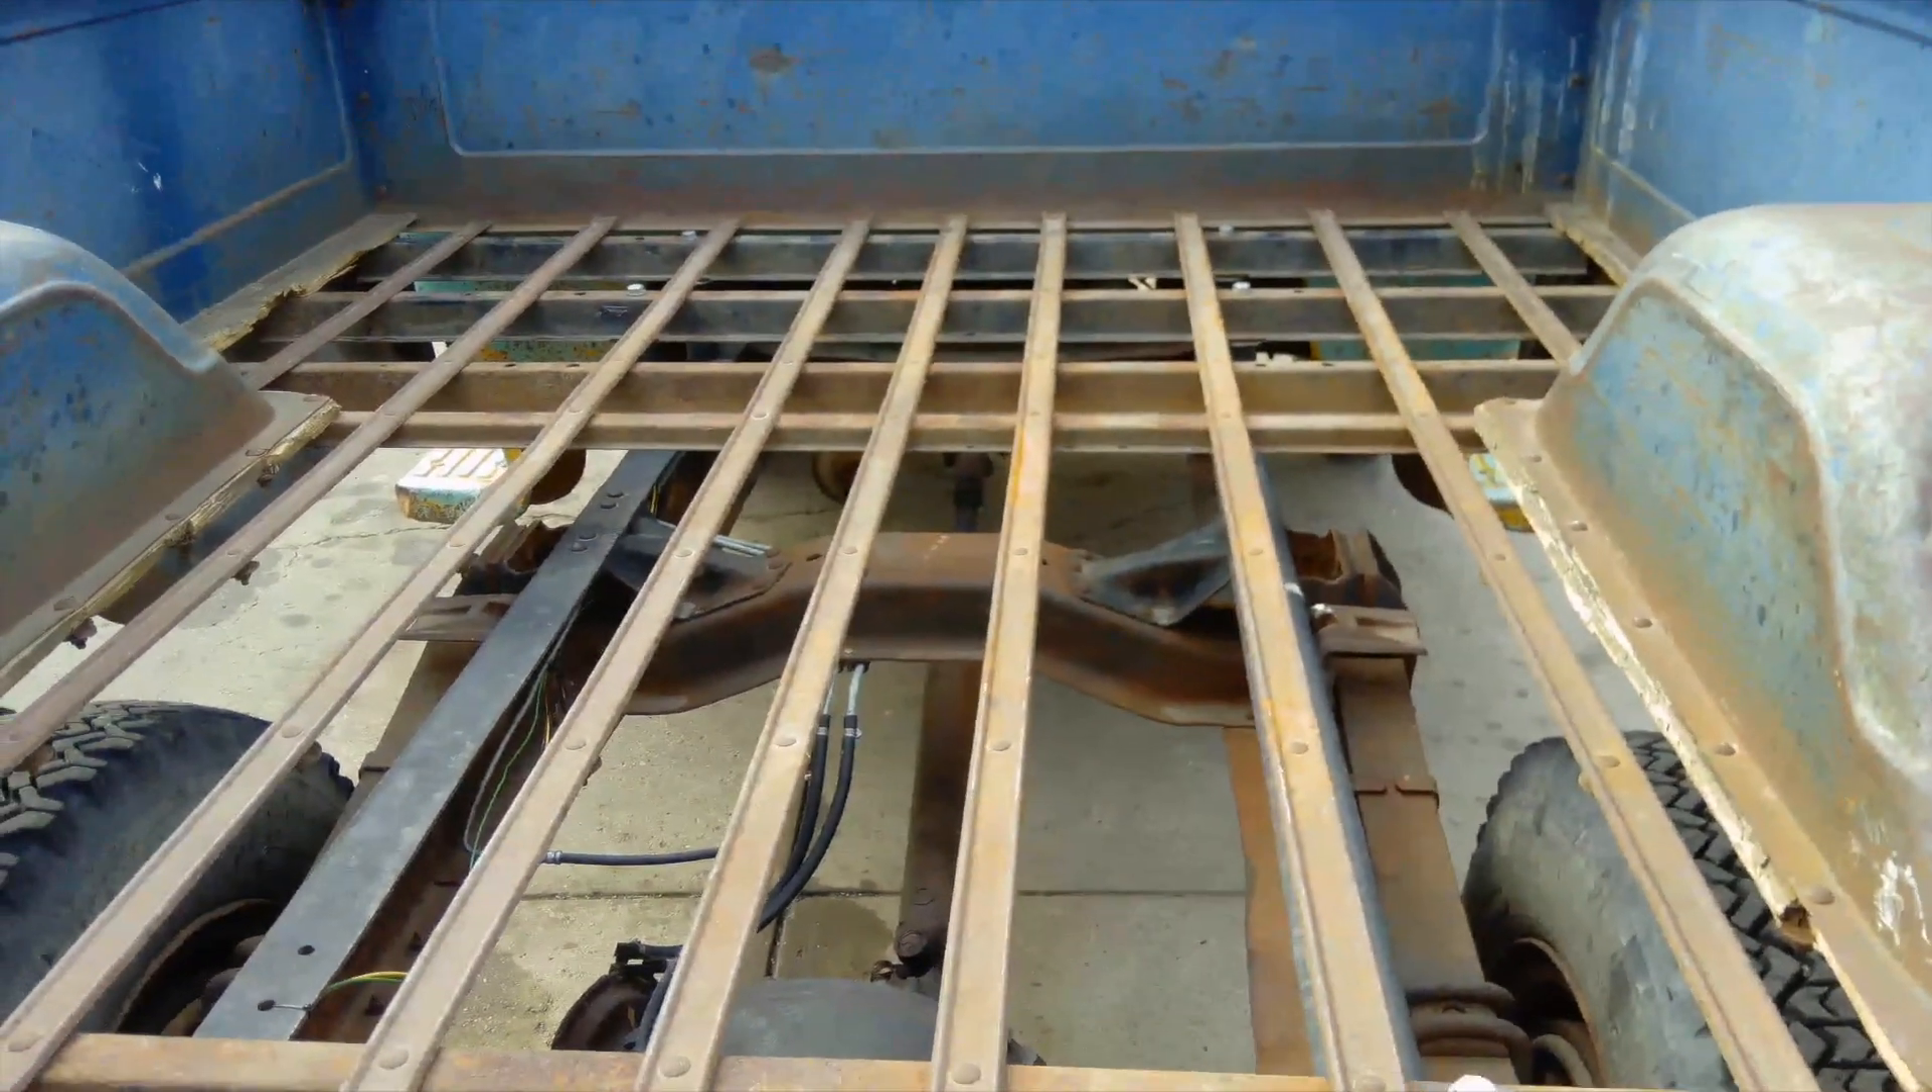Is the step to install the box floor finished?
No.